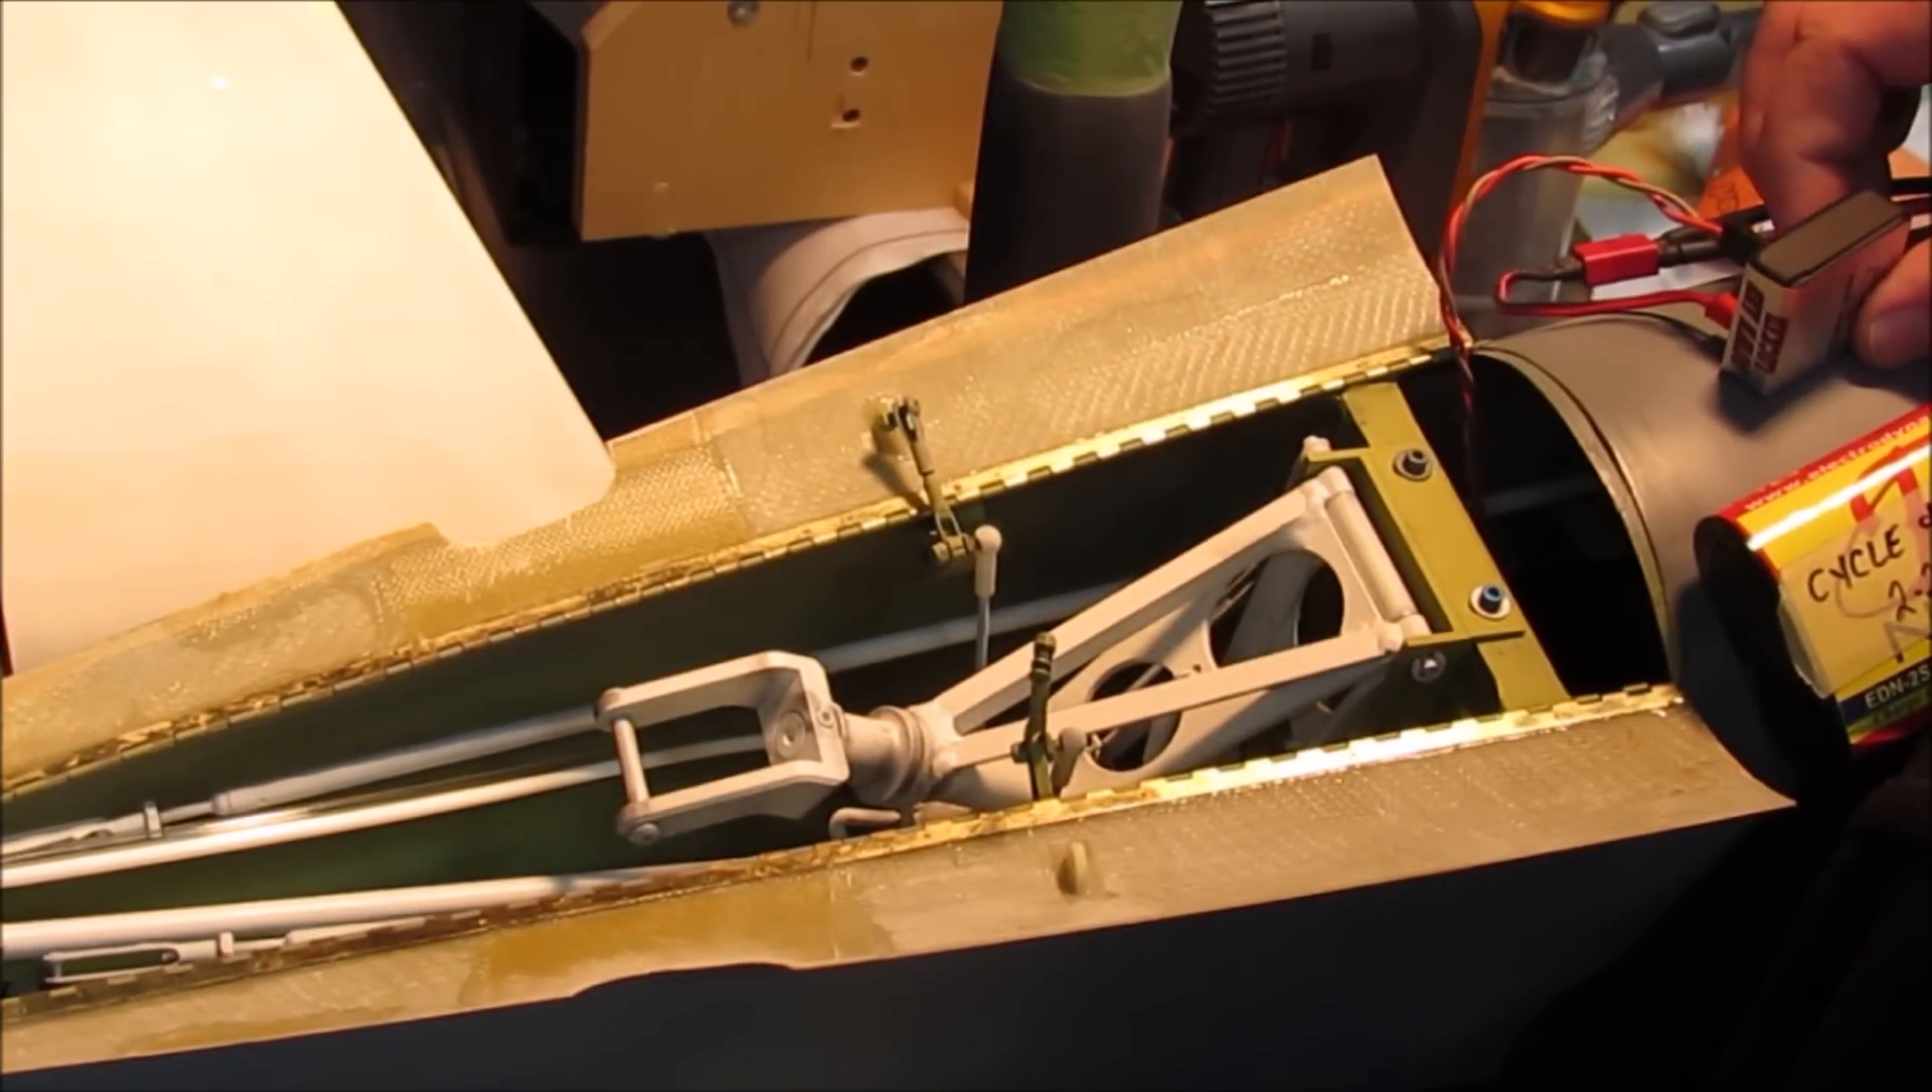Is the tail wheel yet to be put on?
Yes.